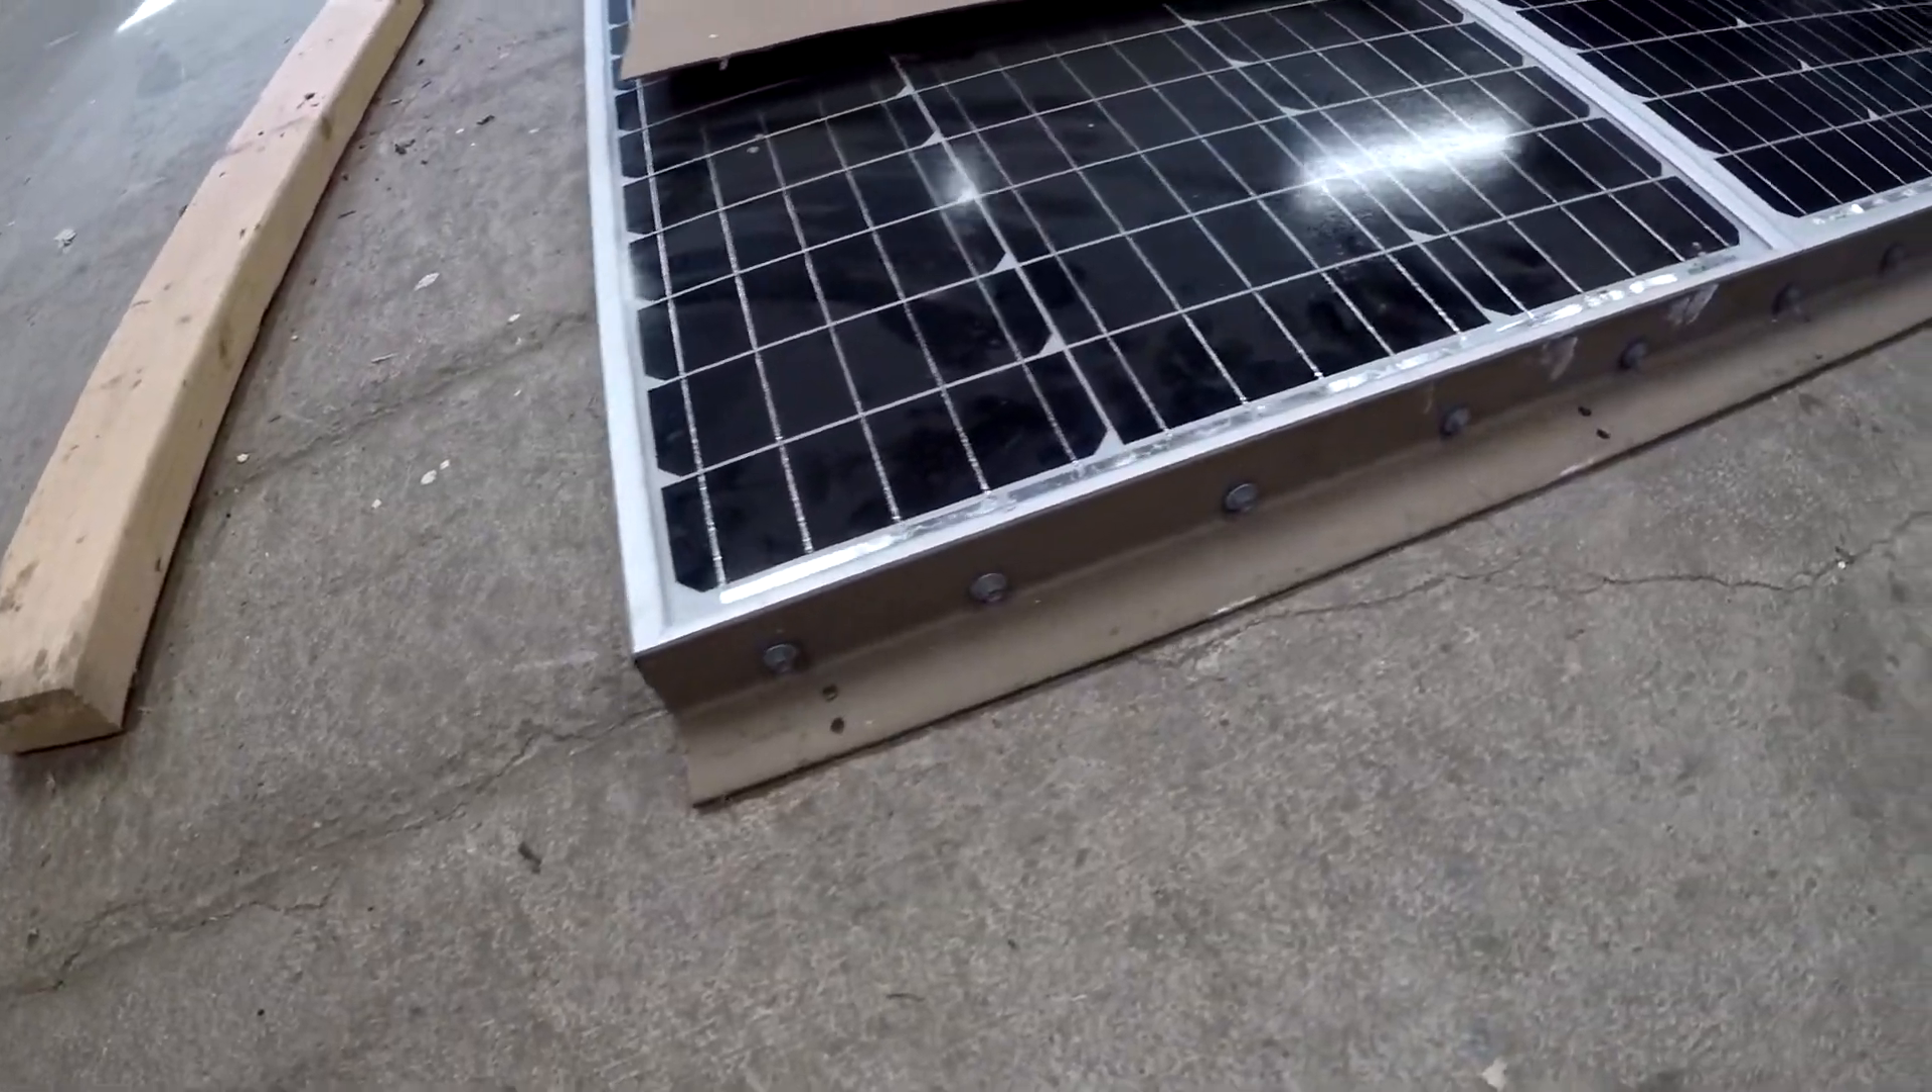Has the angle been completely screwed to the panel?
Yes.